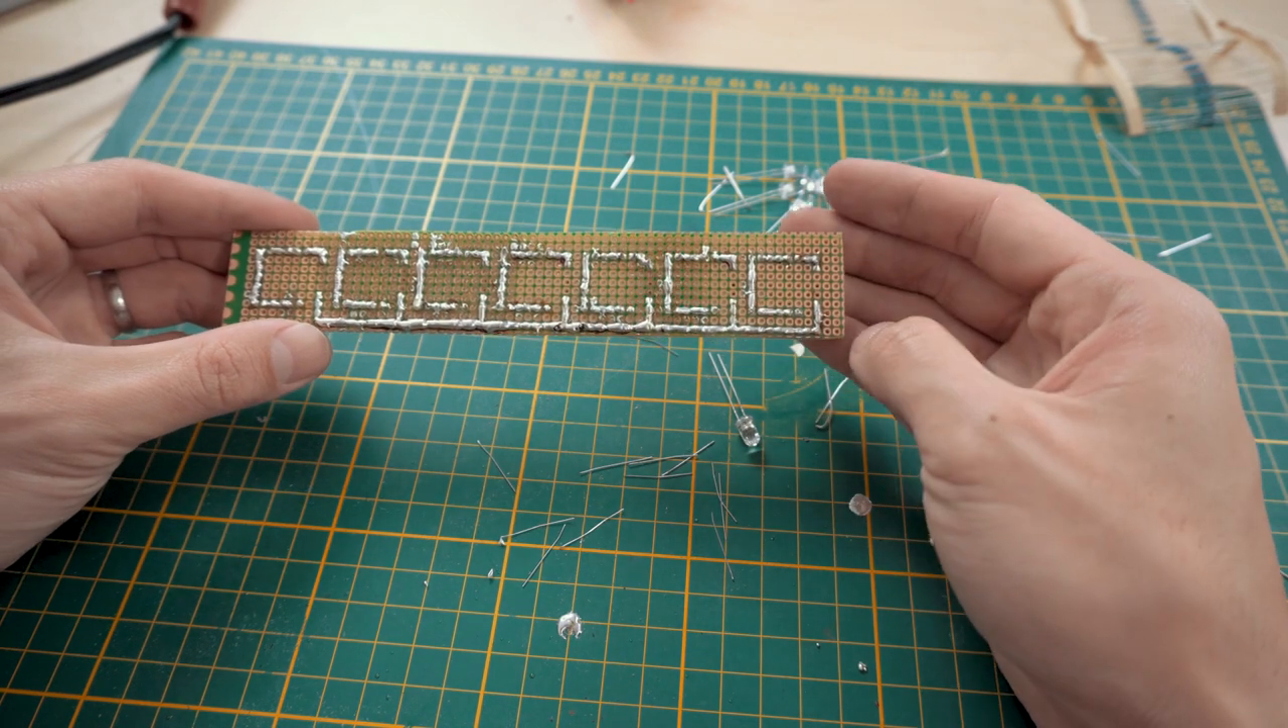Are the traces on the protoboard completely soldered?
Yes.